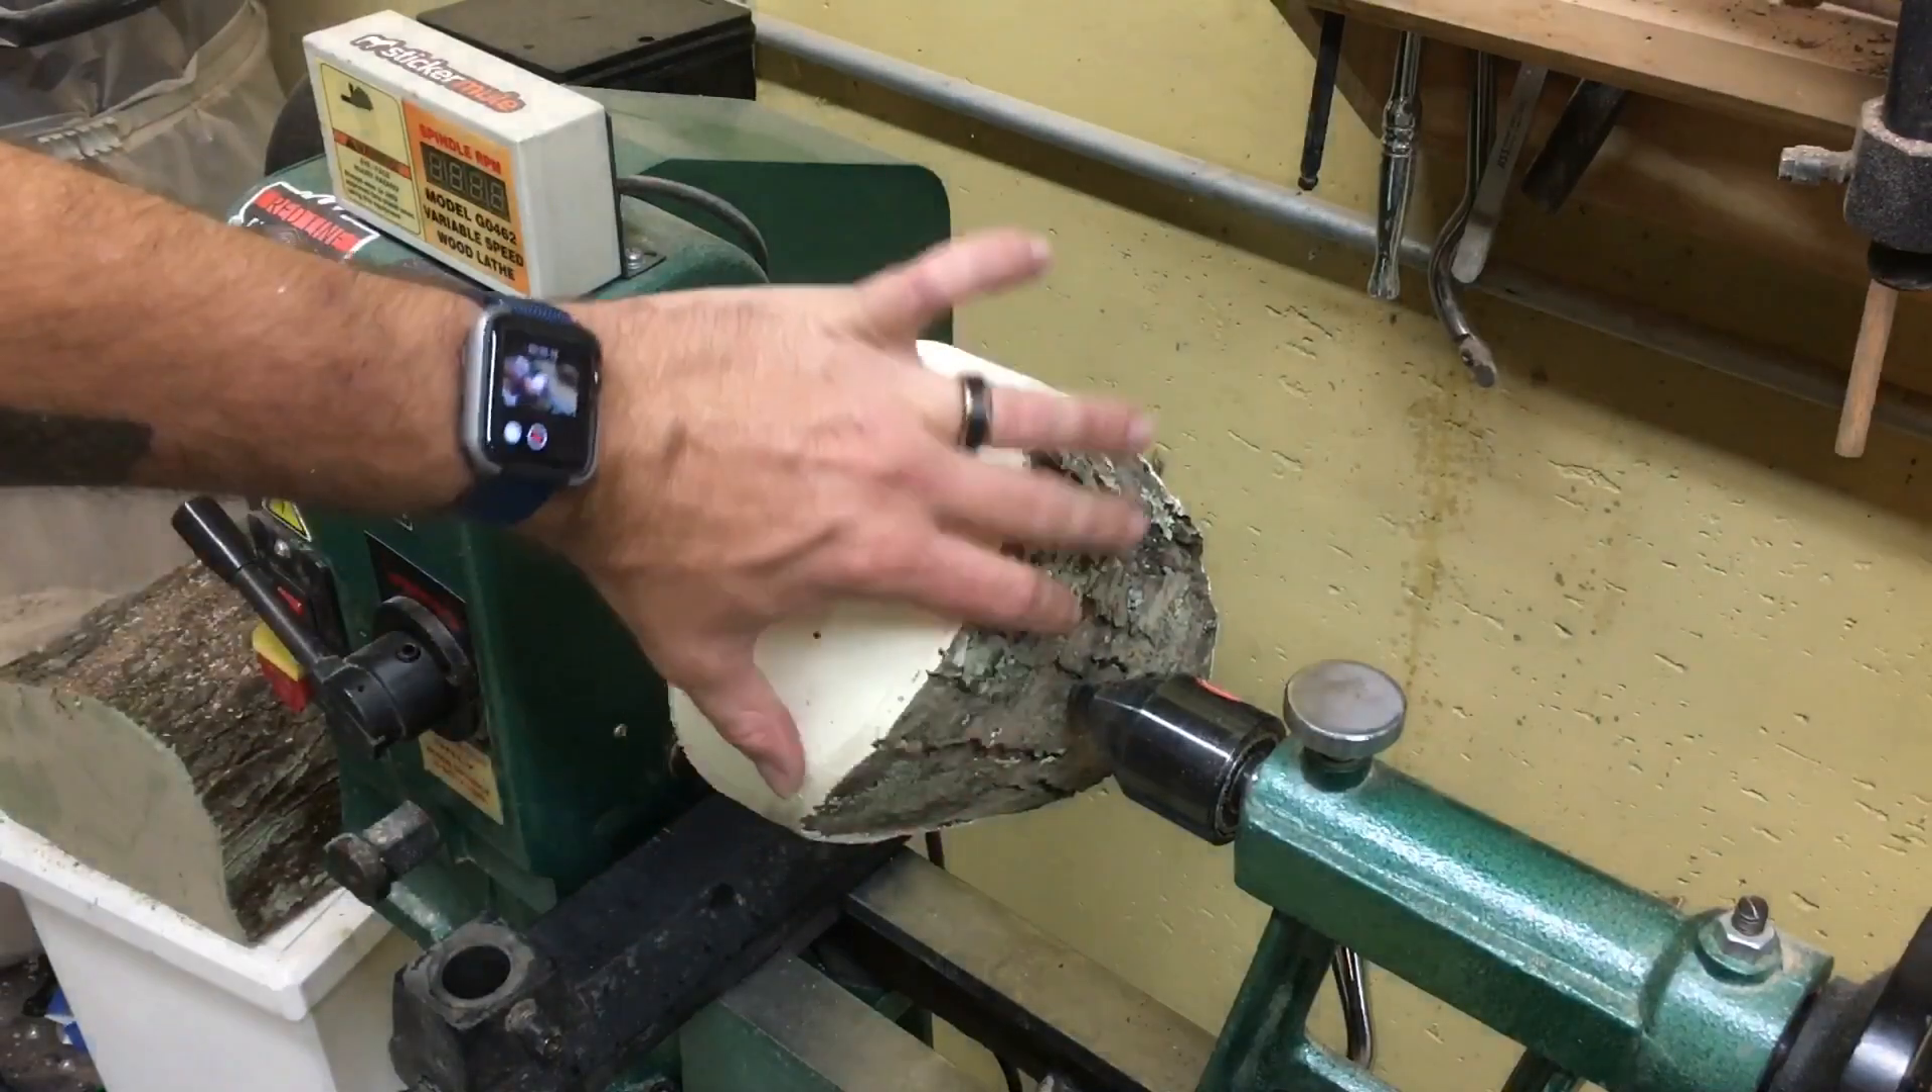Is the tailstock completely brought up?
Yes.